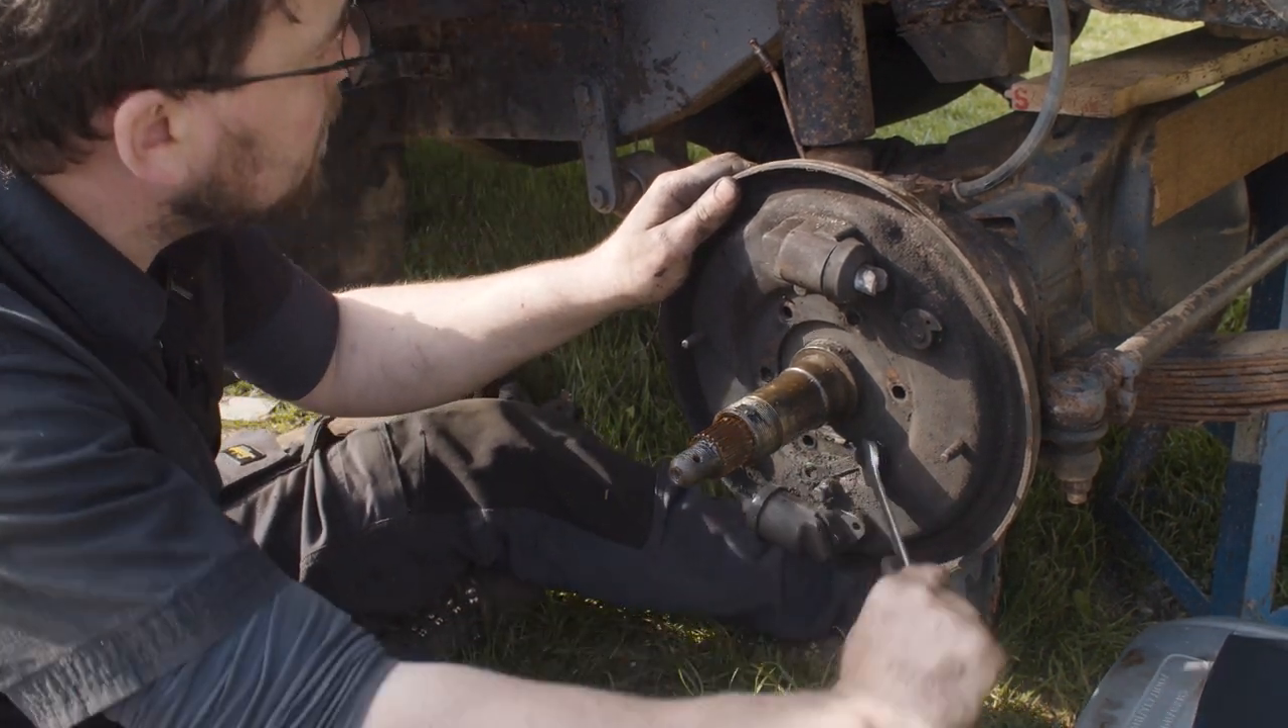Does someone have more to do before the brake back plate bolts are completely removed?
Yes.